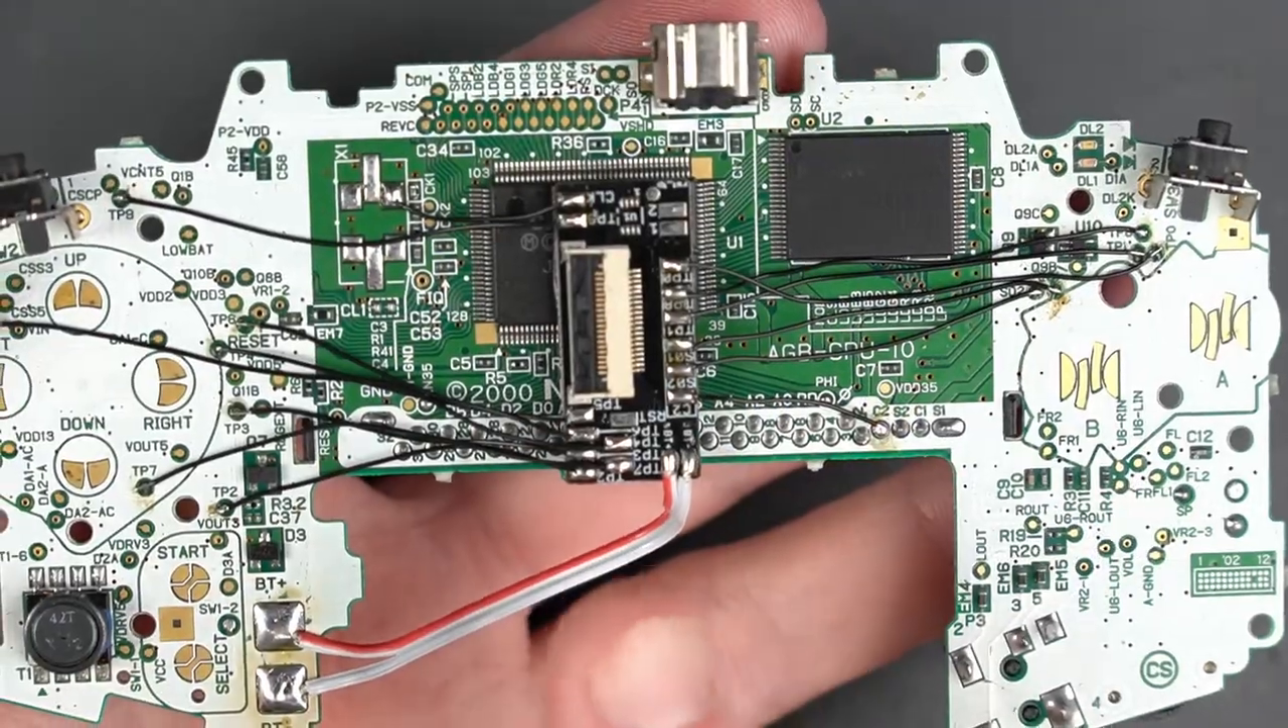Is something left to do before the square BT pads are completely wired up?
No.